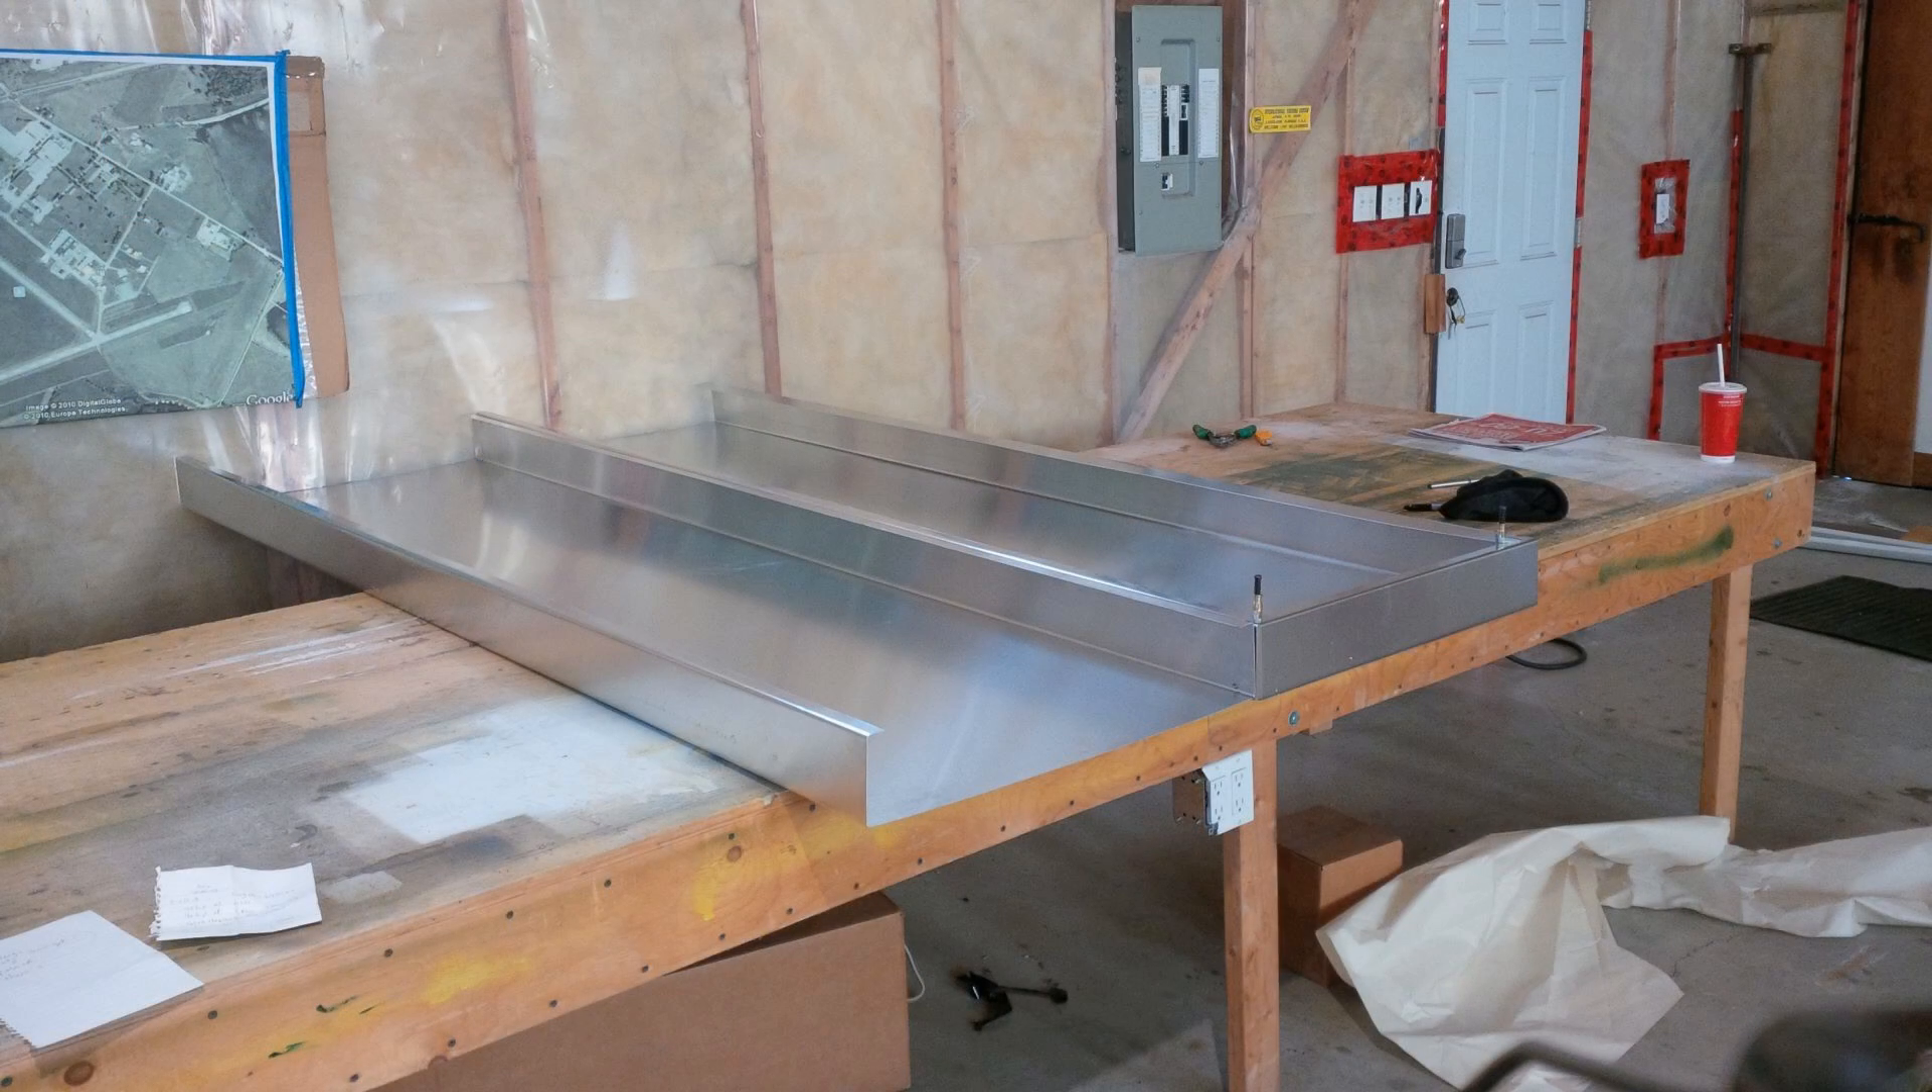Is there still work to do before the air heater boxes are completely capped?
Yes.